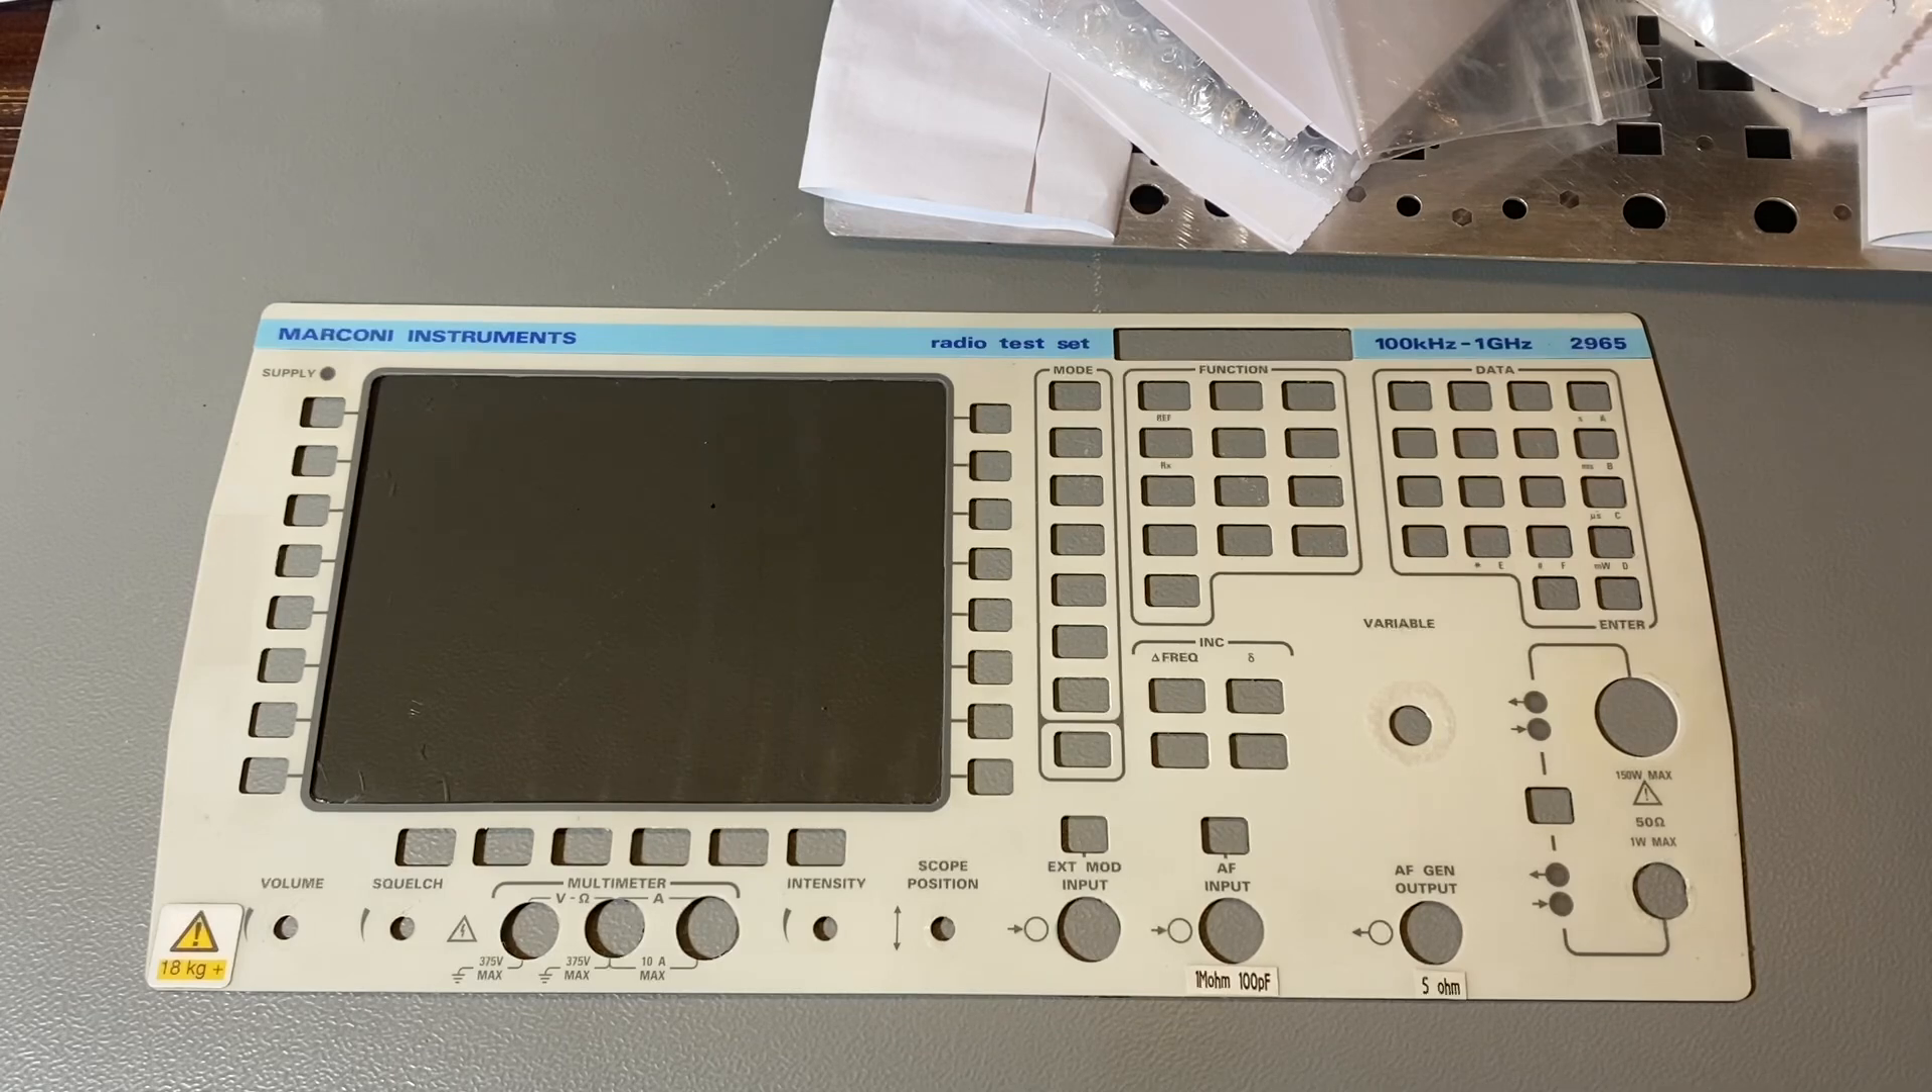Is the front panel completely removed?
Yes.